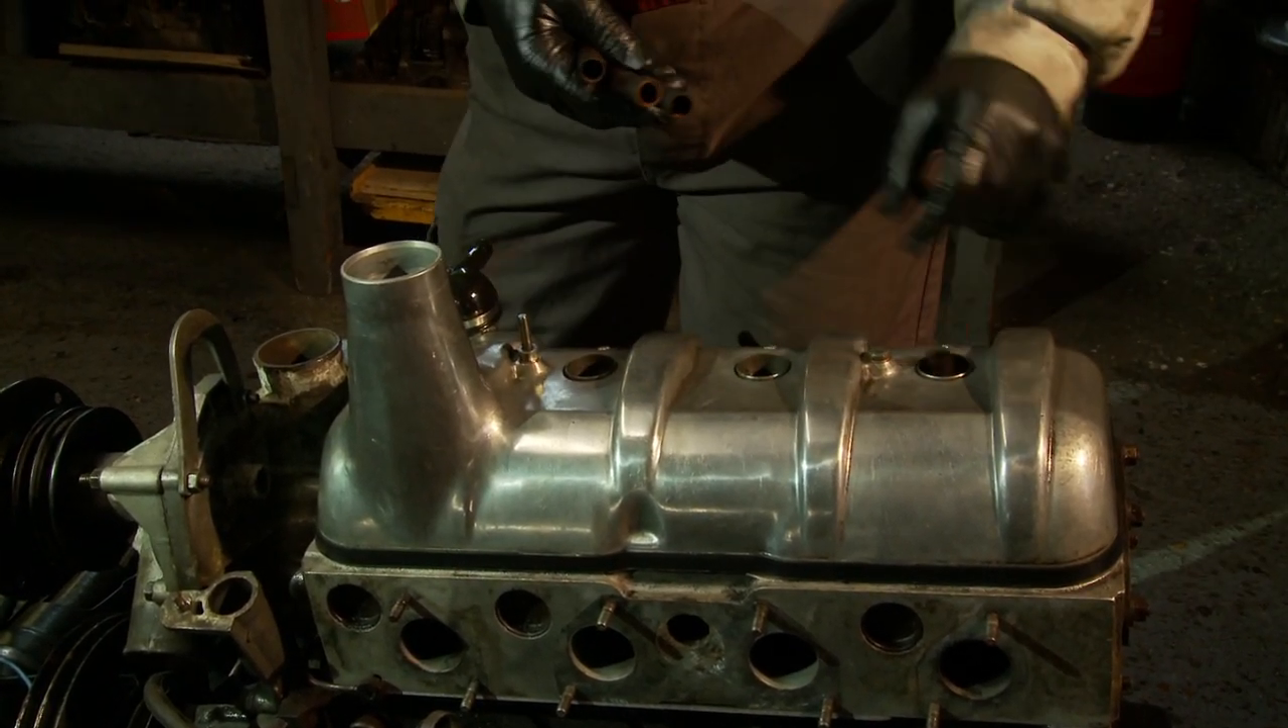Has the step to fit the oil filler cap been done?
No.